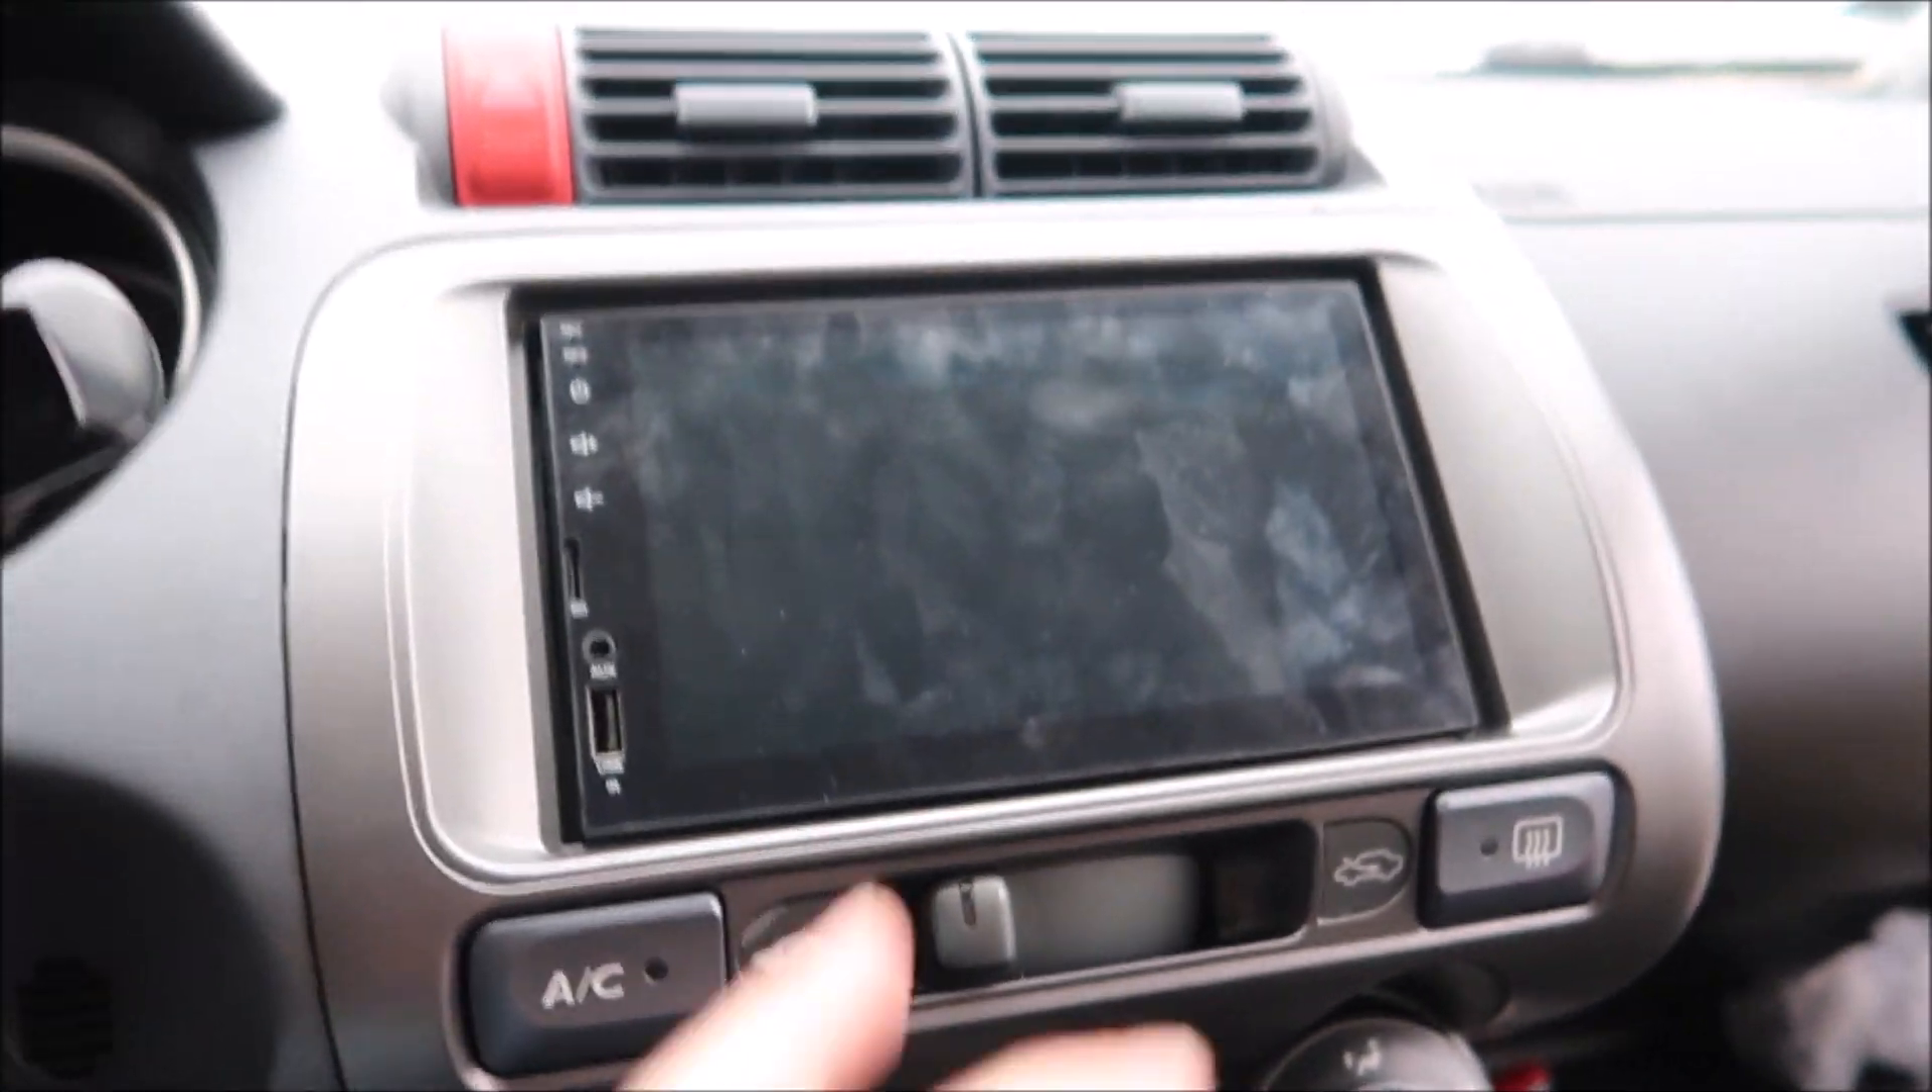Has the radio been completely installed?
Yes.